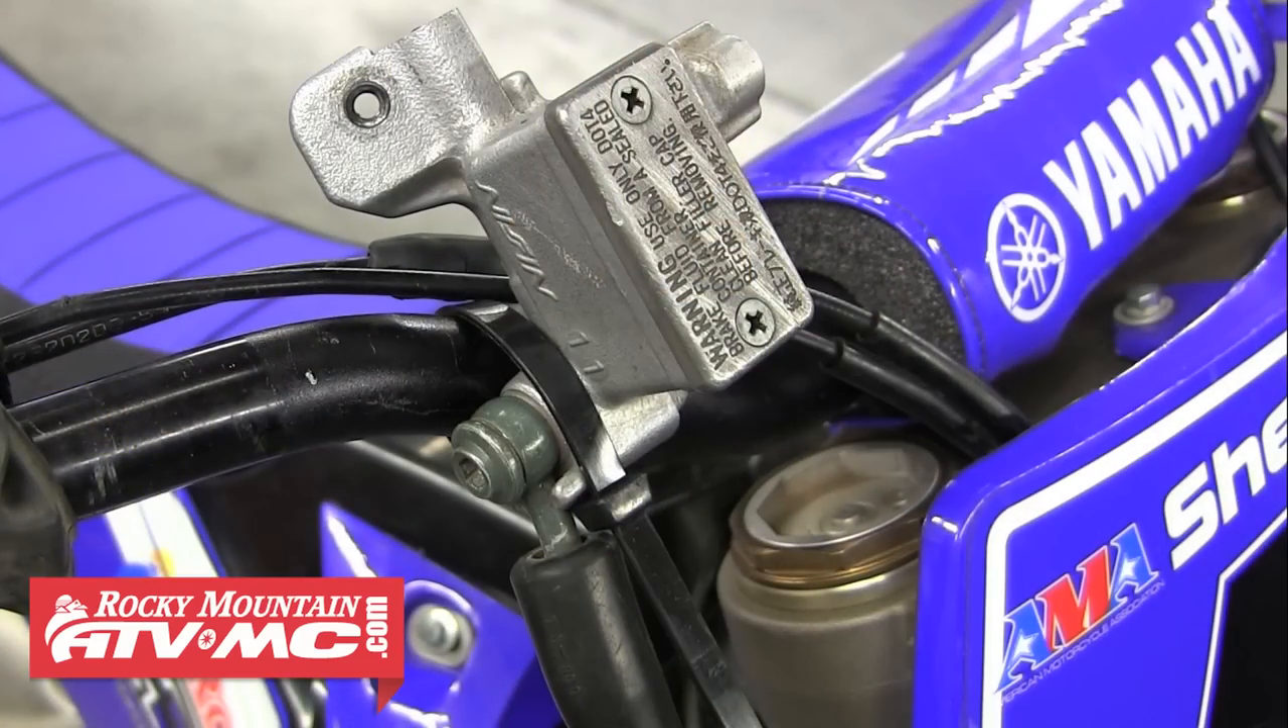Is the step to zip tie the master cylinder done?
Yes.